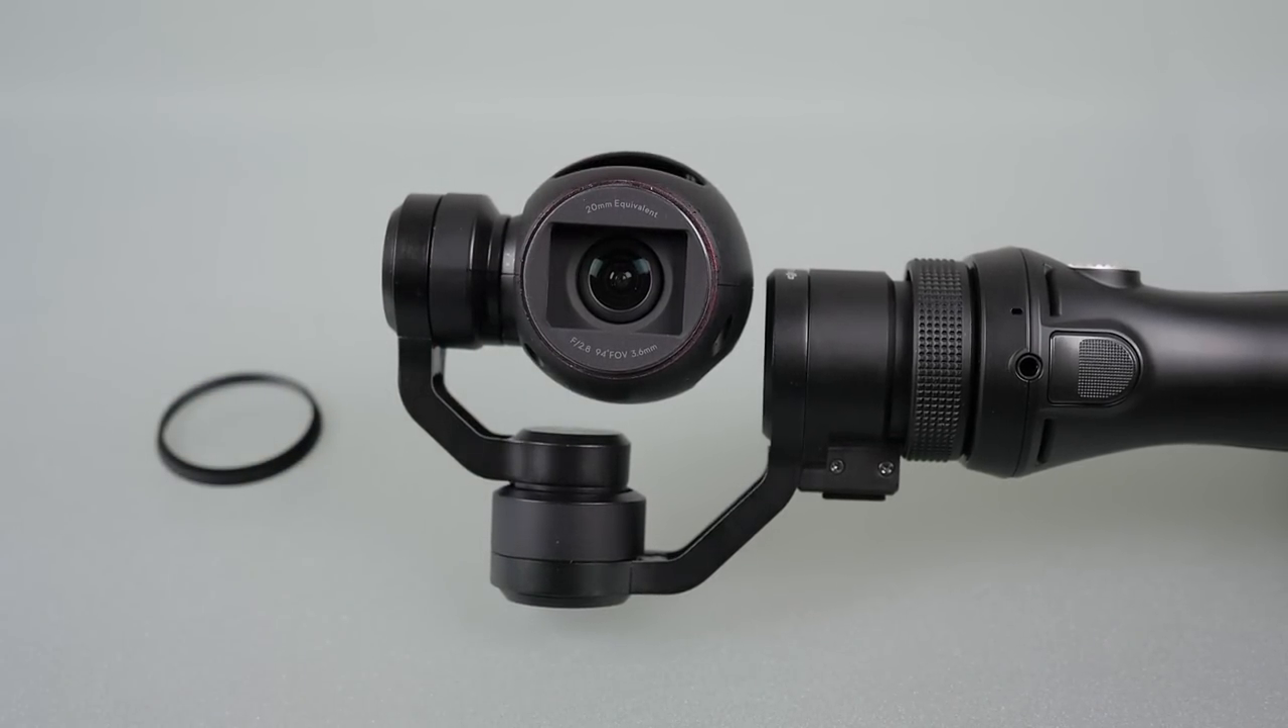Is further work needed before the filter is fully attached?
Yes.